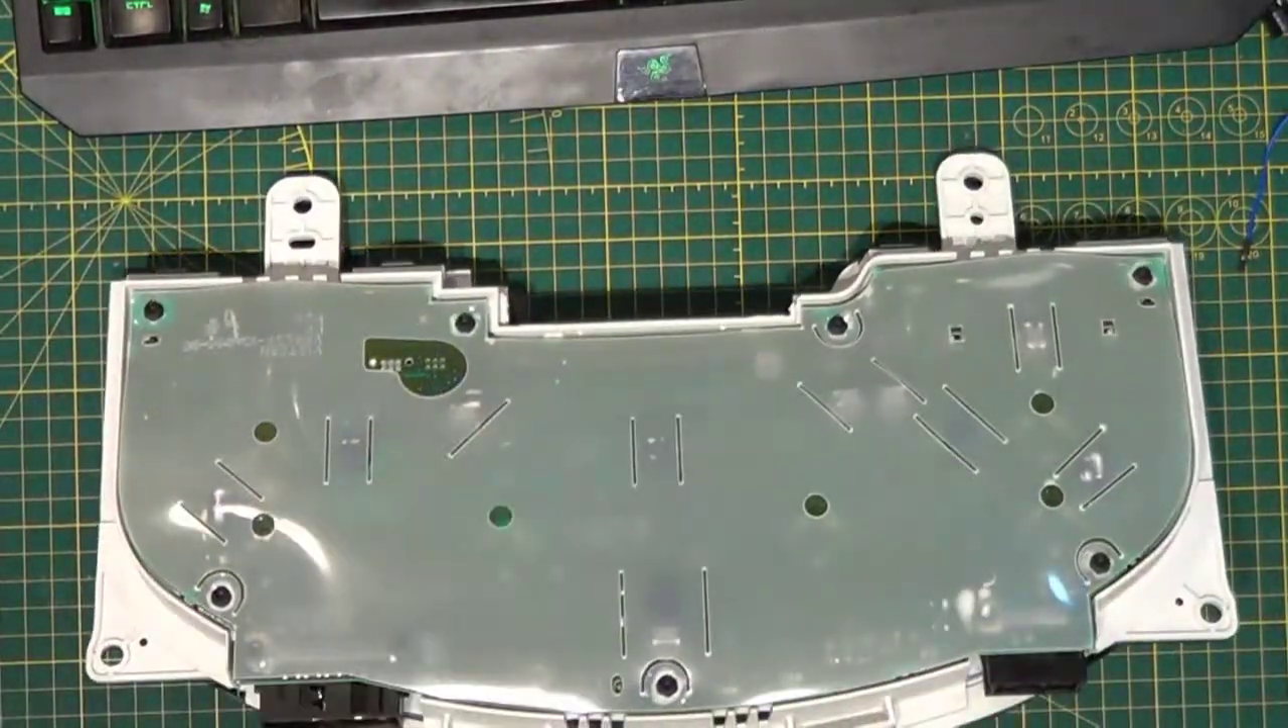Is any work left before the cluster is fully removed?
No.